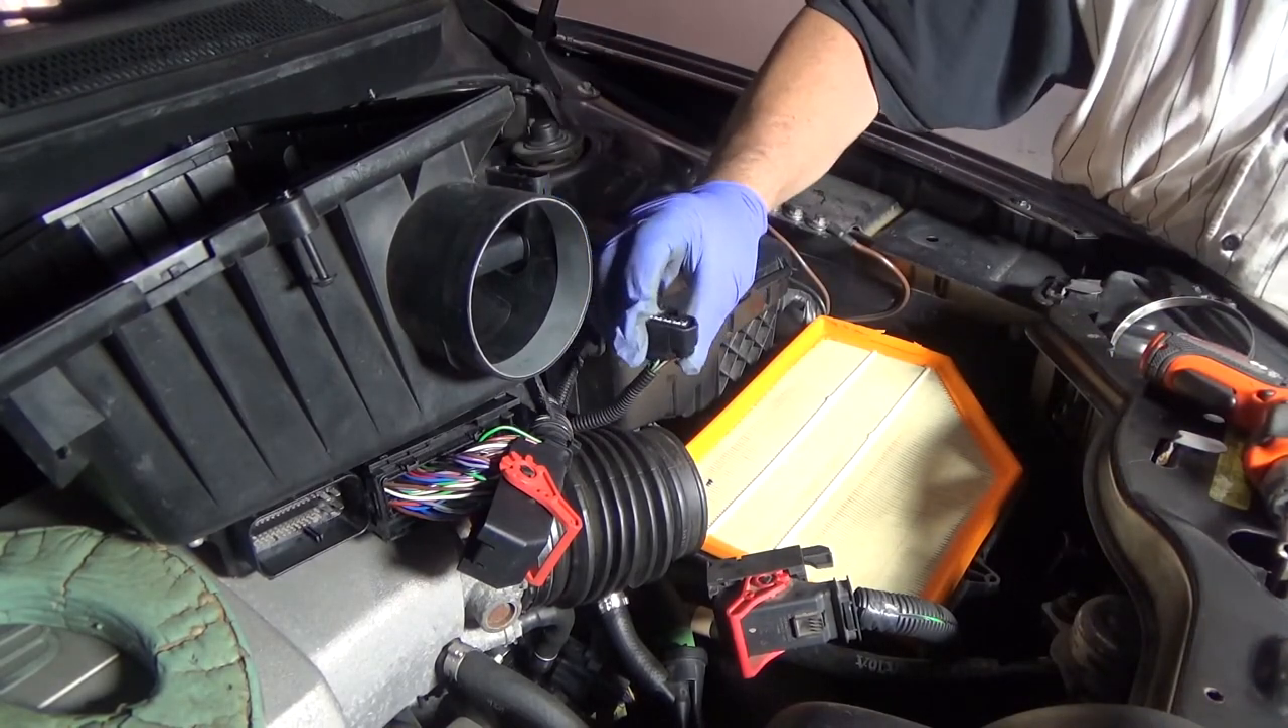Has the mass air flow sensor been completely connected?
No.